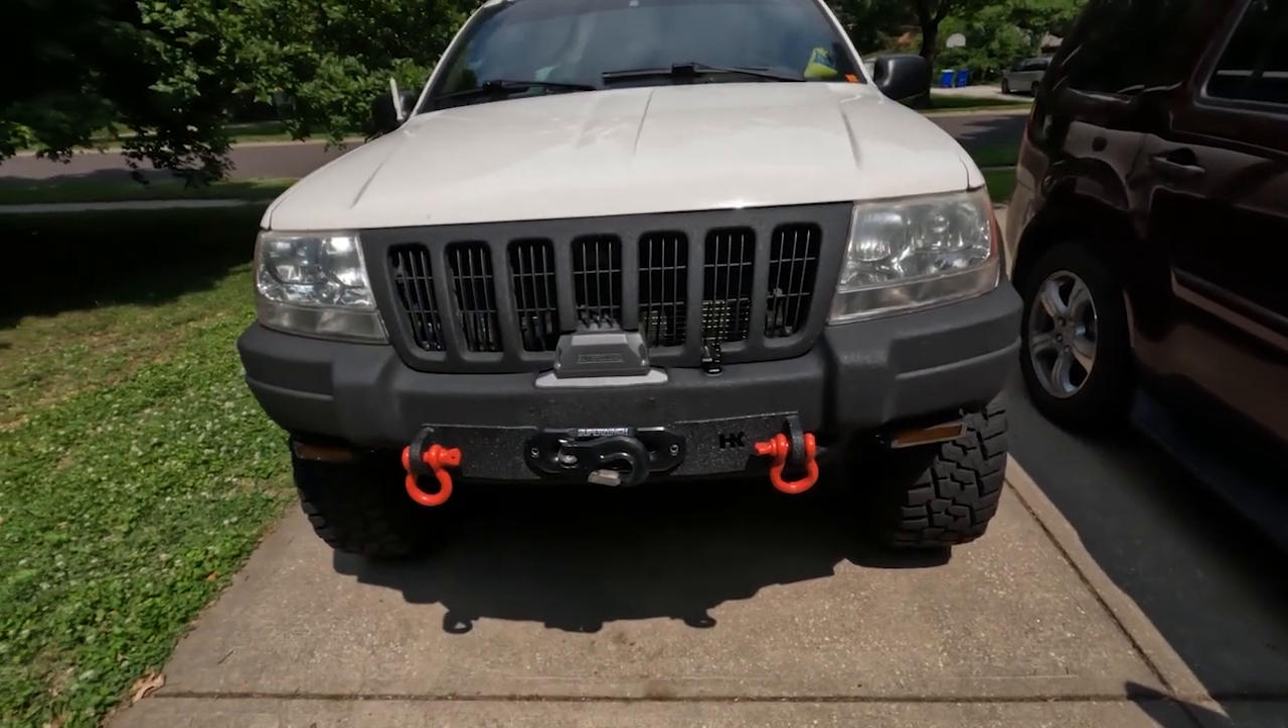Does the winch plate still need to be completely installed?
No.